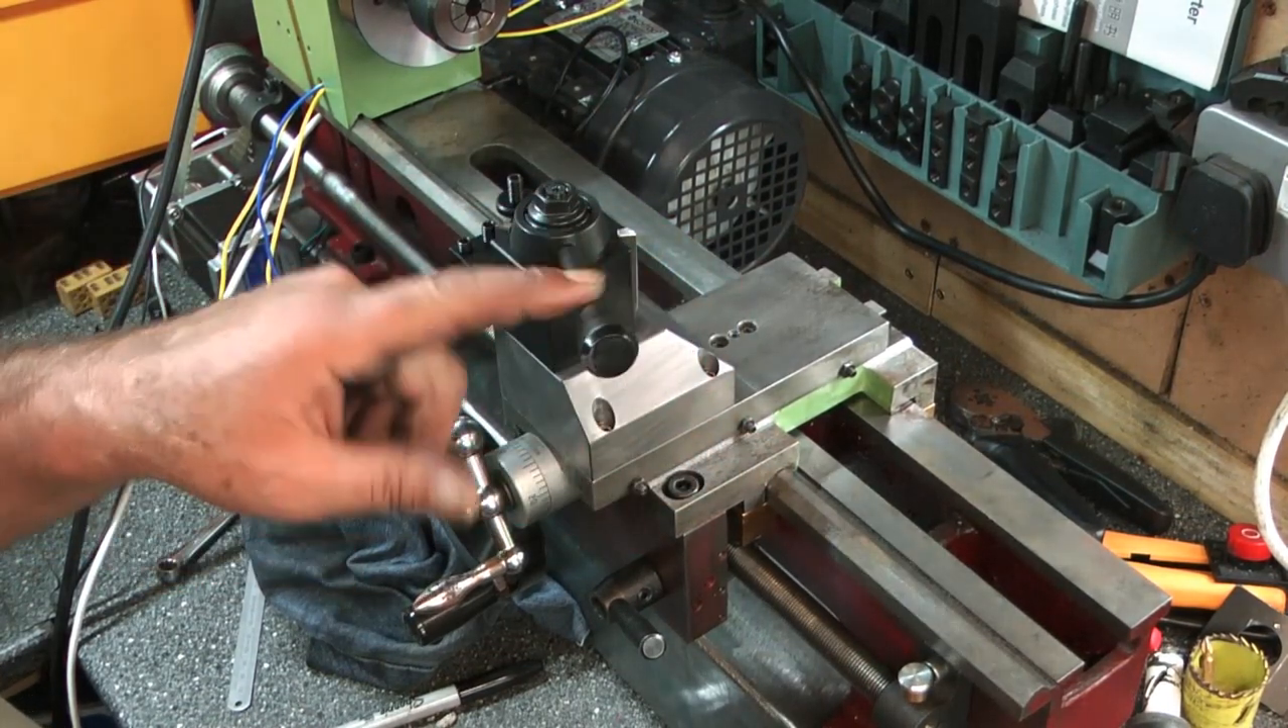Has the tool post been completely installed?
Yes.